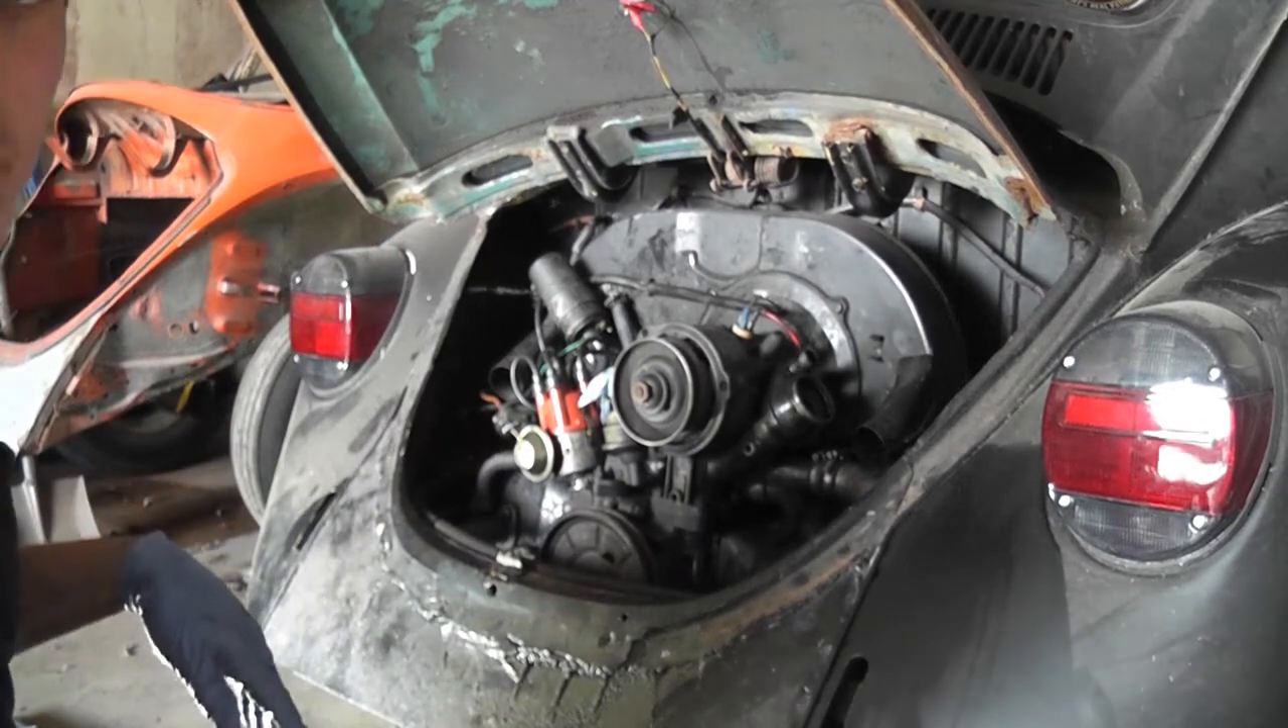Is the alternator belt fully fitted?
No.